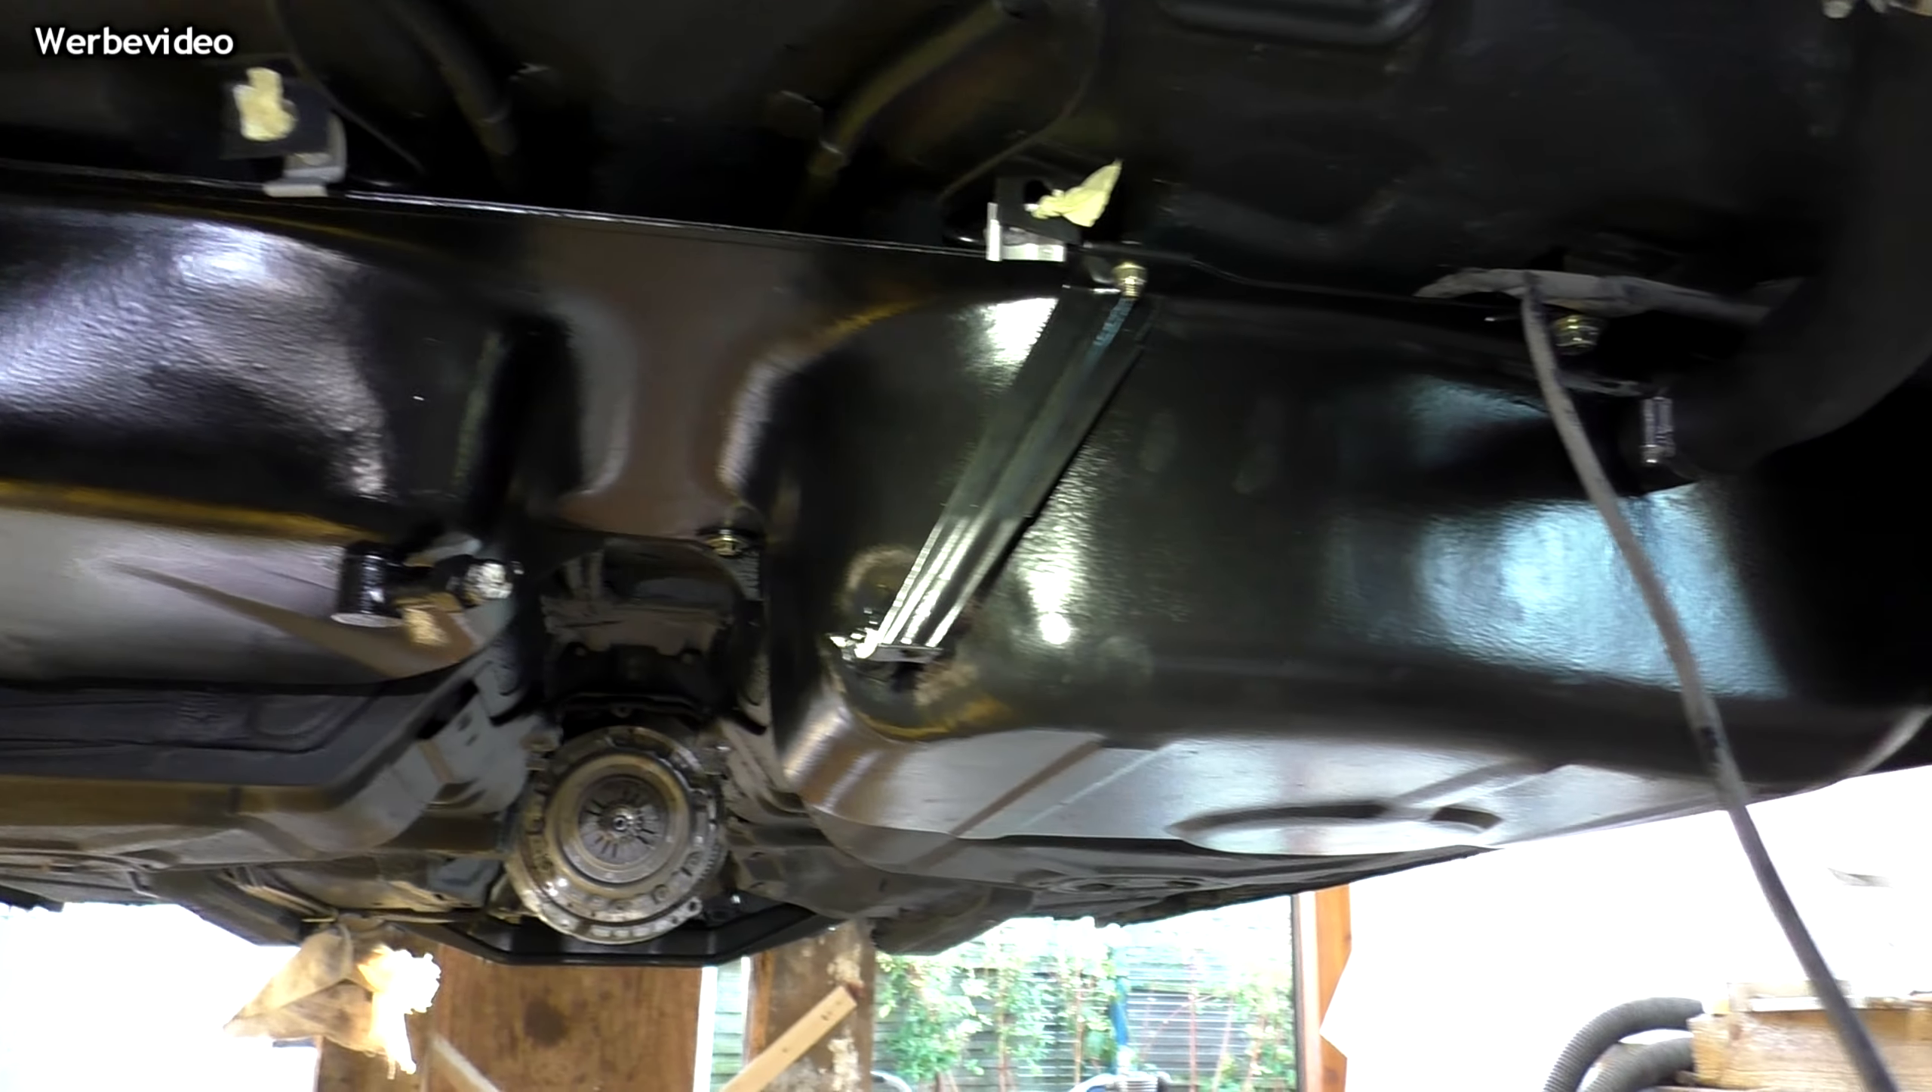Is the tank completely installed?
Yes.